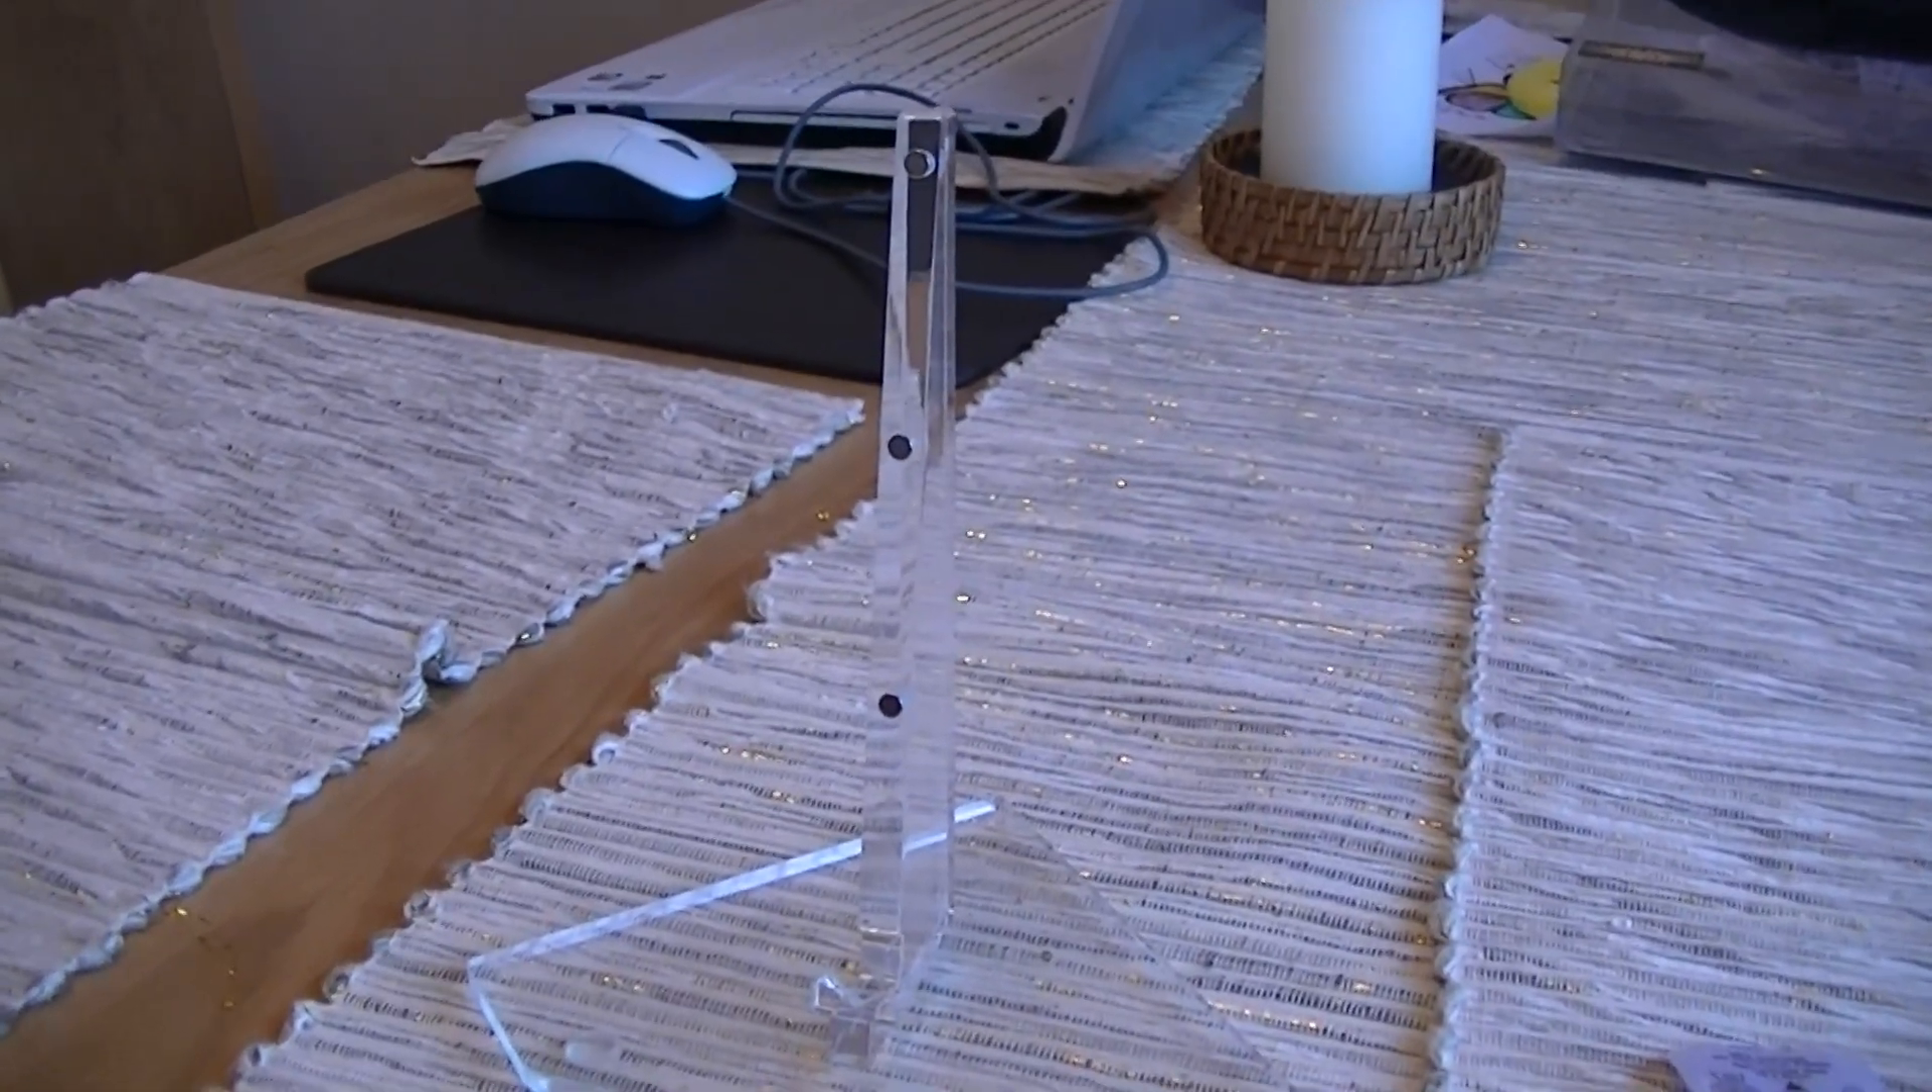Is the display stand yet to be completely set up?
No.